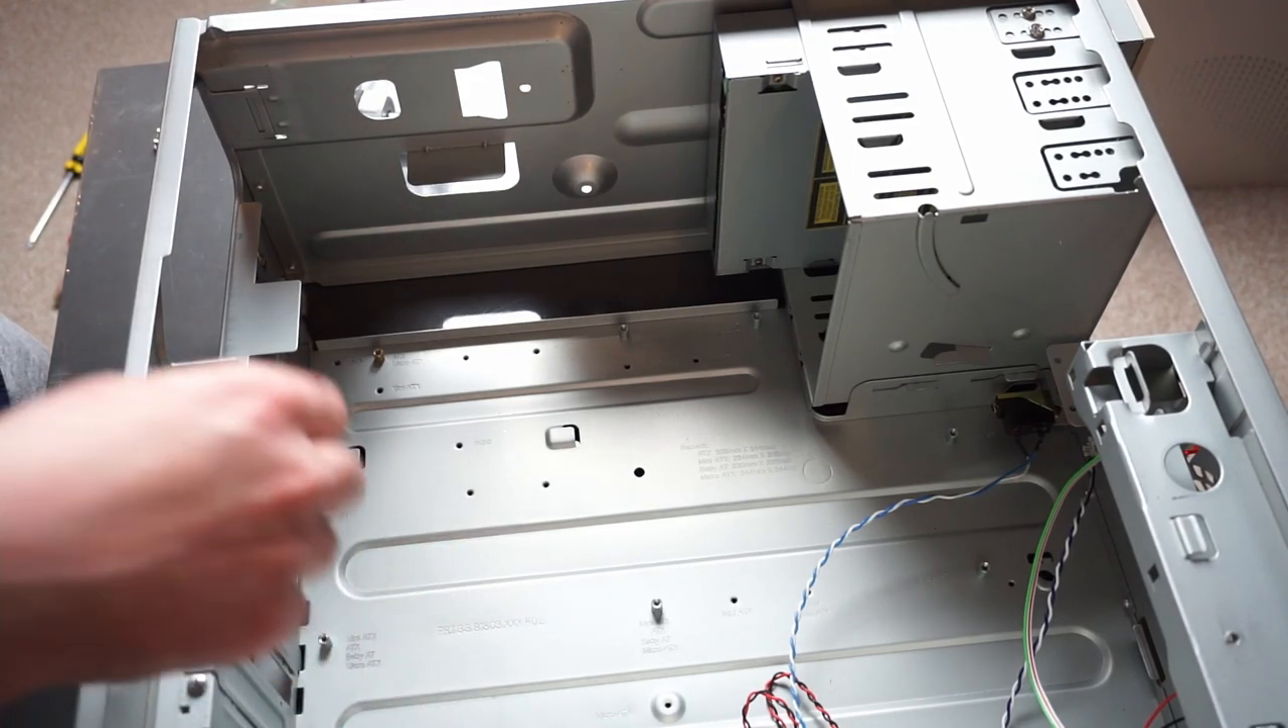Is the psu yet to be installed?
Yes.